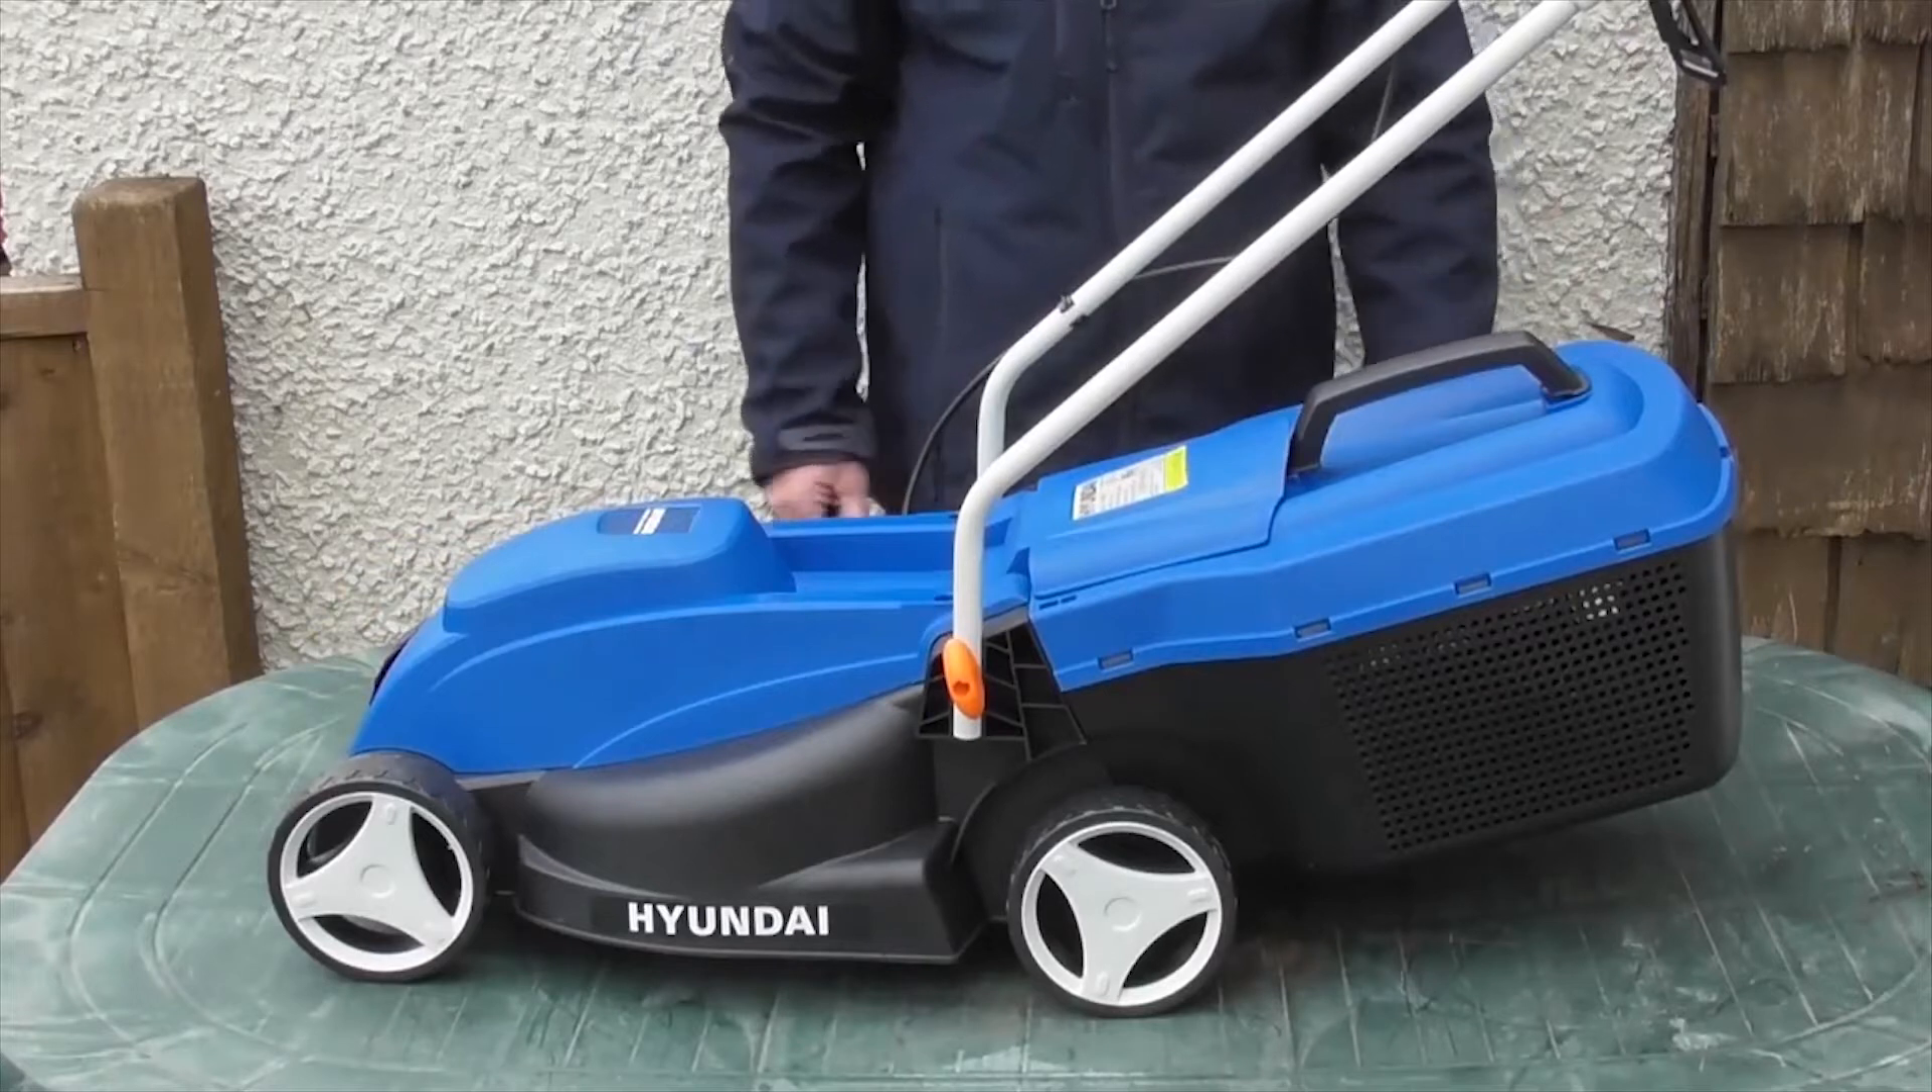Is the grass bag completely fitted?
Yes.